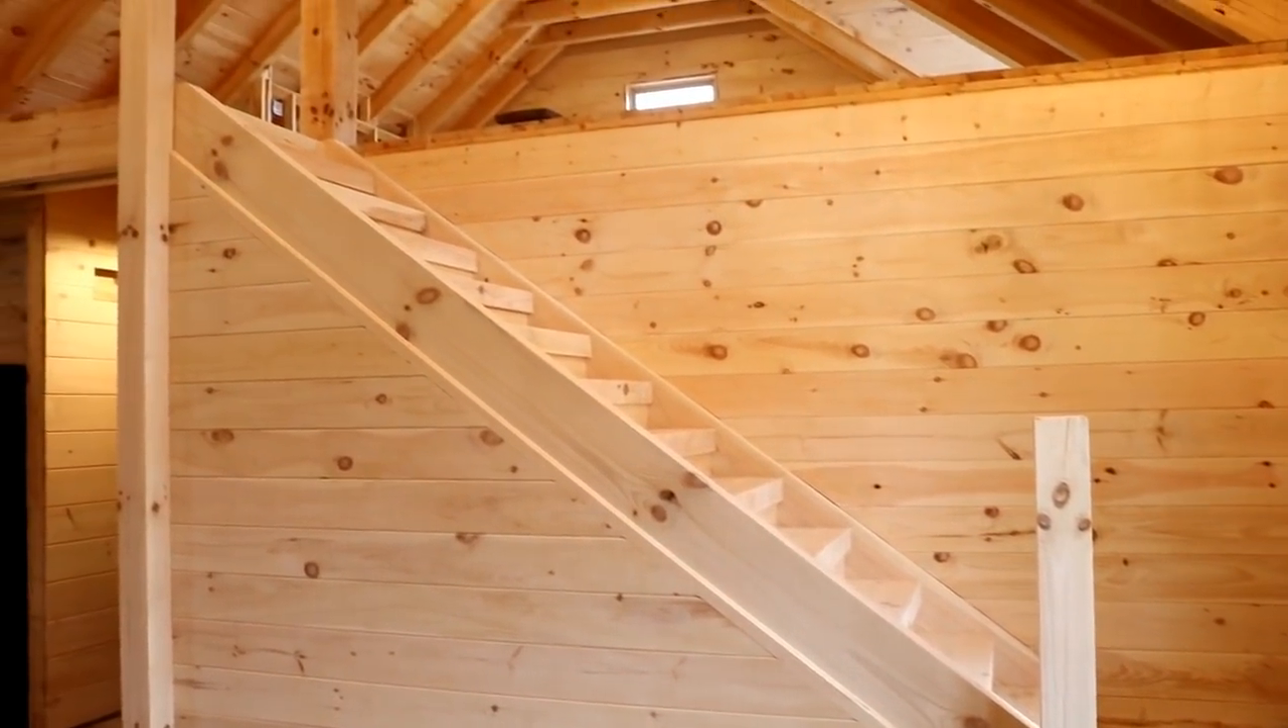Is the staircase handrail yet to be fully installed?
Yes.